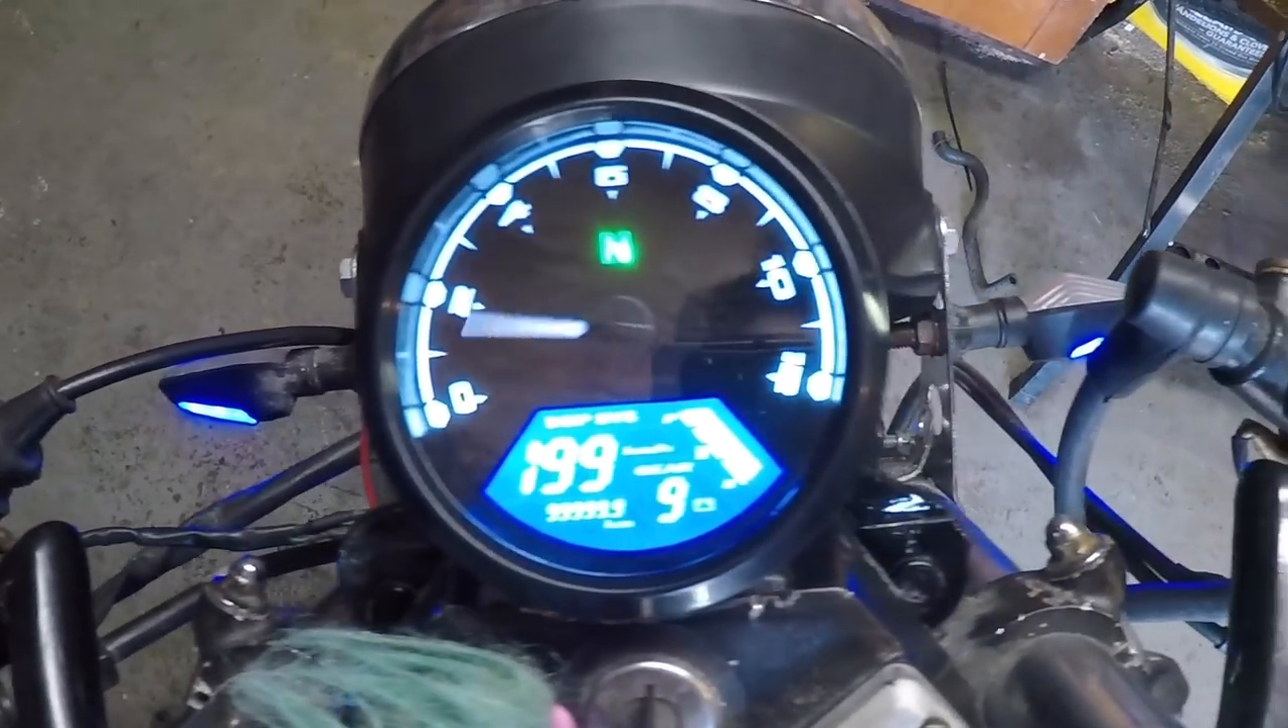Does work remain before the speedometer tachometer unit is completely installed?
No.